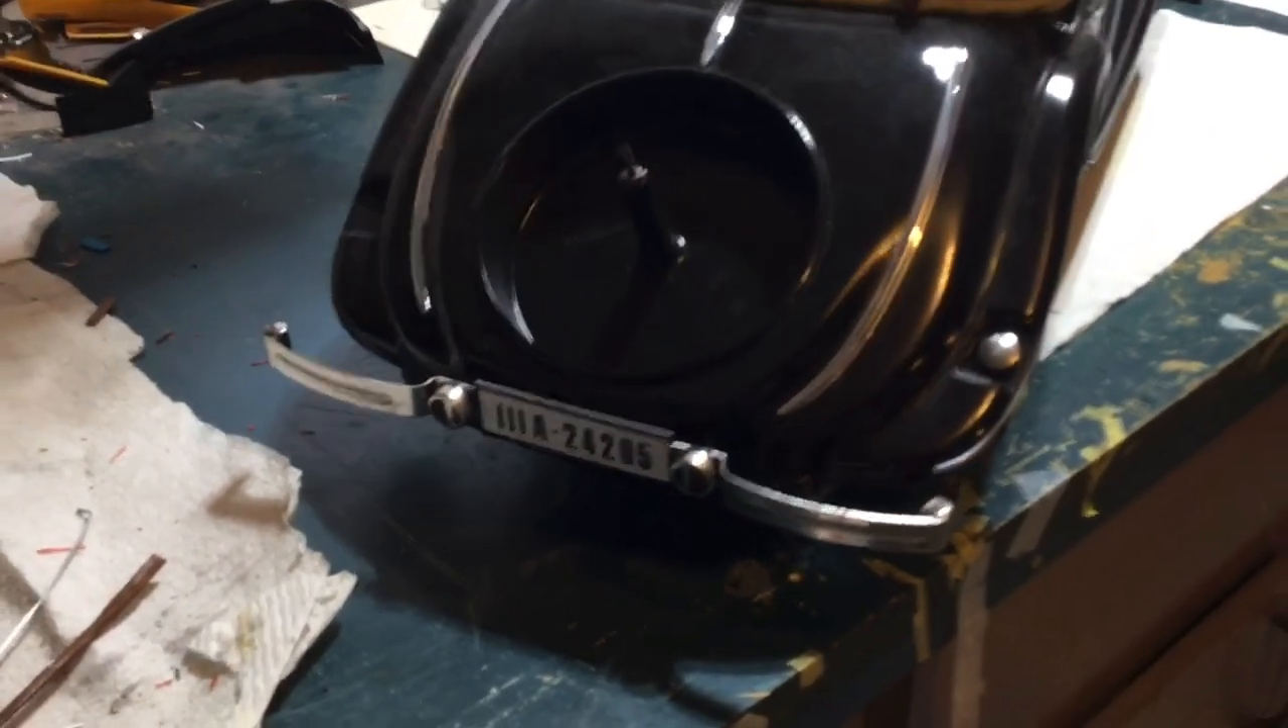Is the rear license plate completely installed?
Yes.